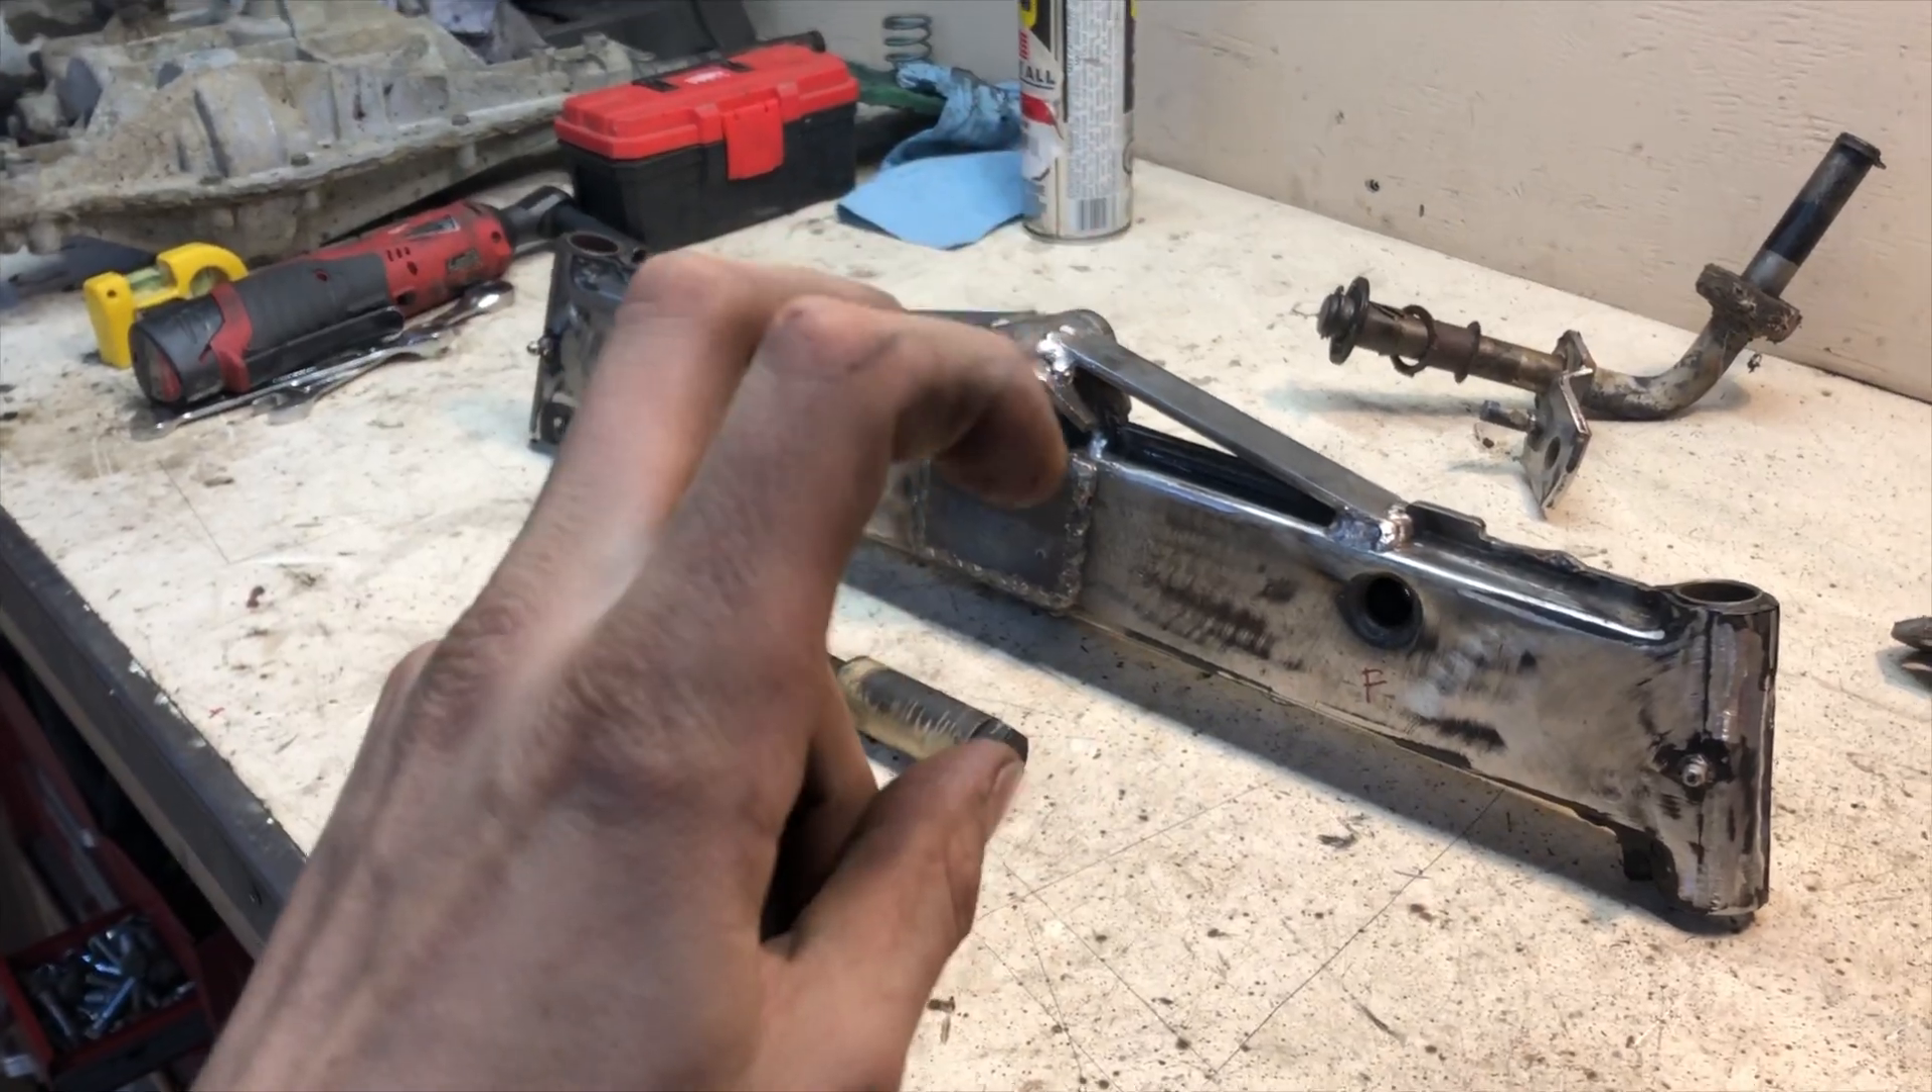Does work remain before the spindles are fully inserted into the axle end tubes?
Yes.